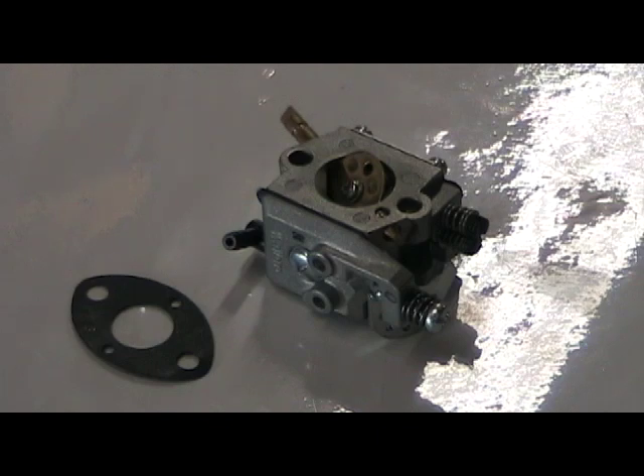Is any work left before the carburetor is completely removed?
No.